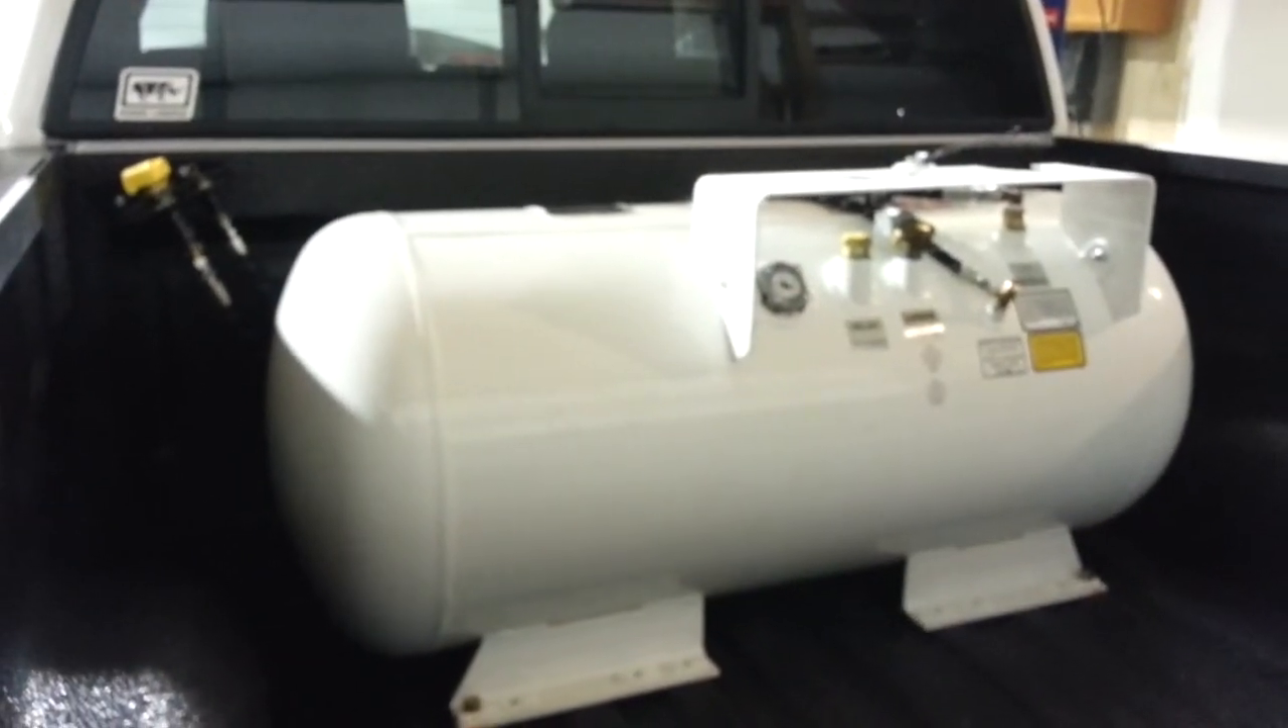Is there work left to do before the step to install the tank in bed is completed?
No.